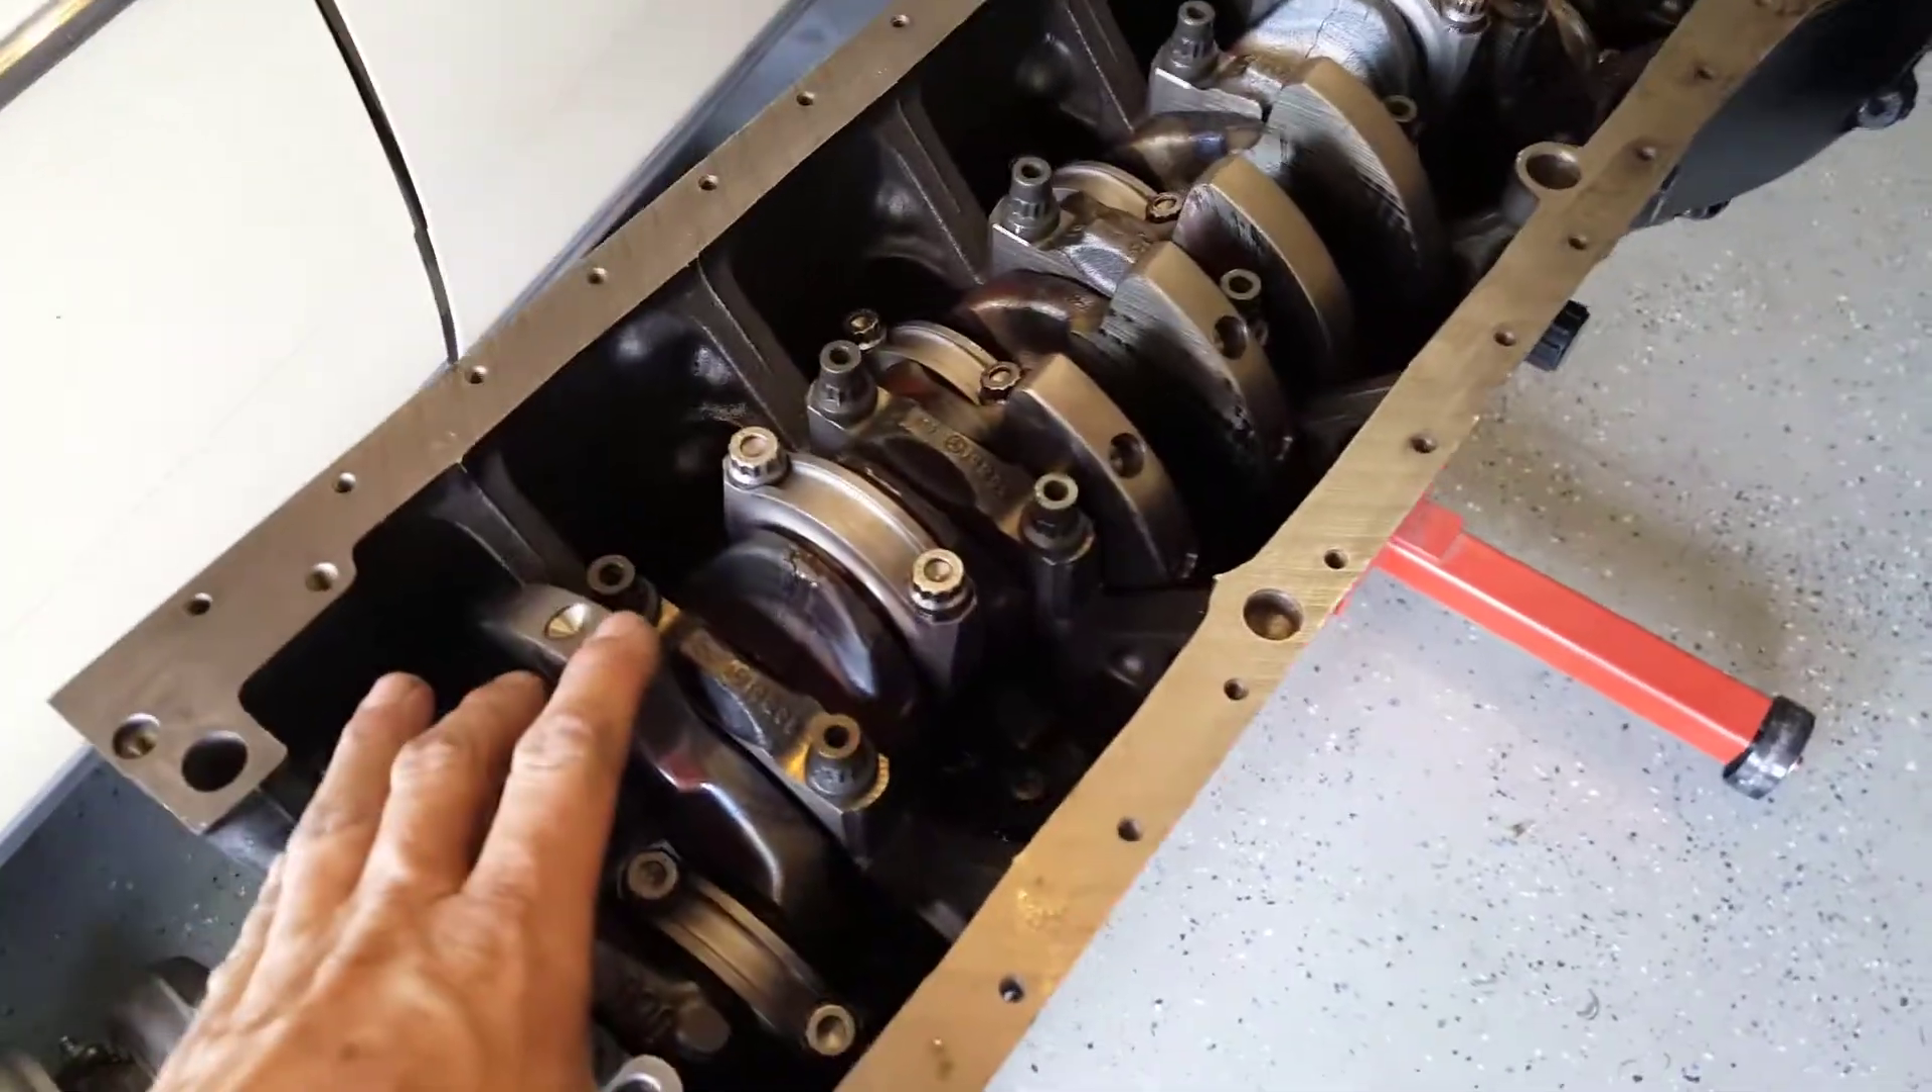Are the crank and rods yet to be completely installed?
No.